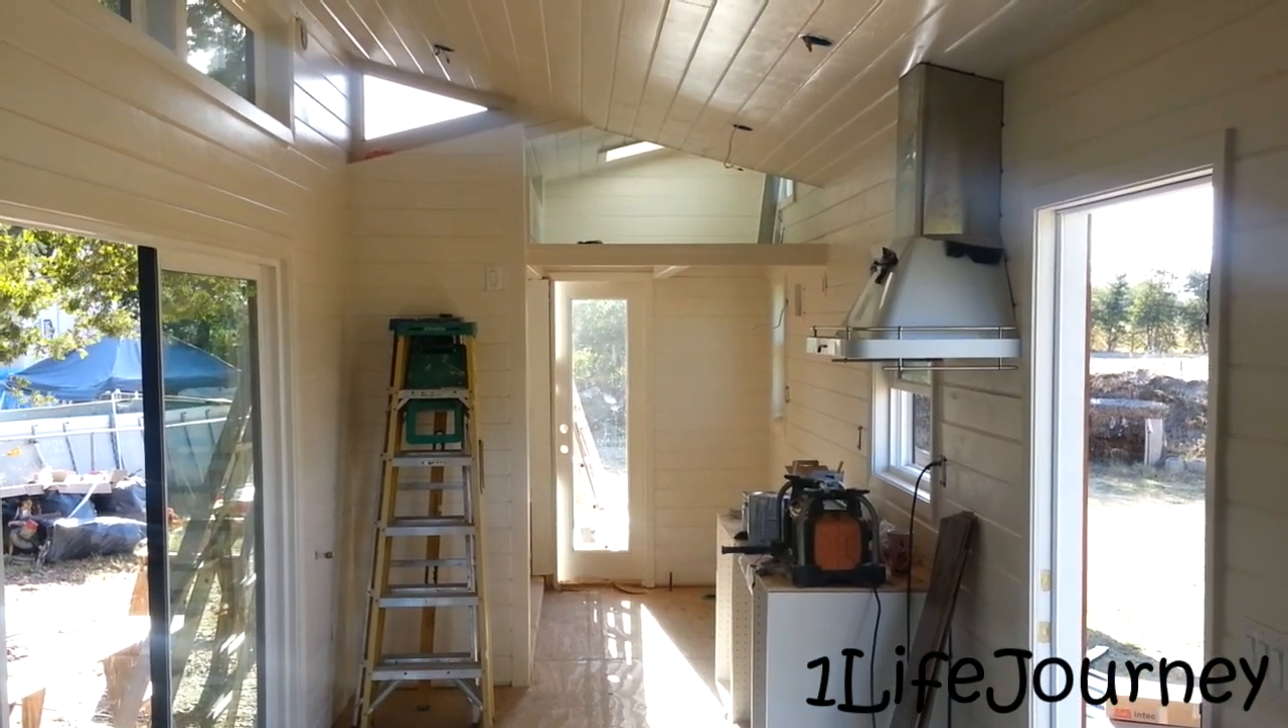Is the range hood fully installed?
Yes.